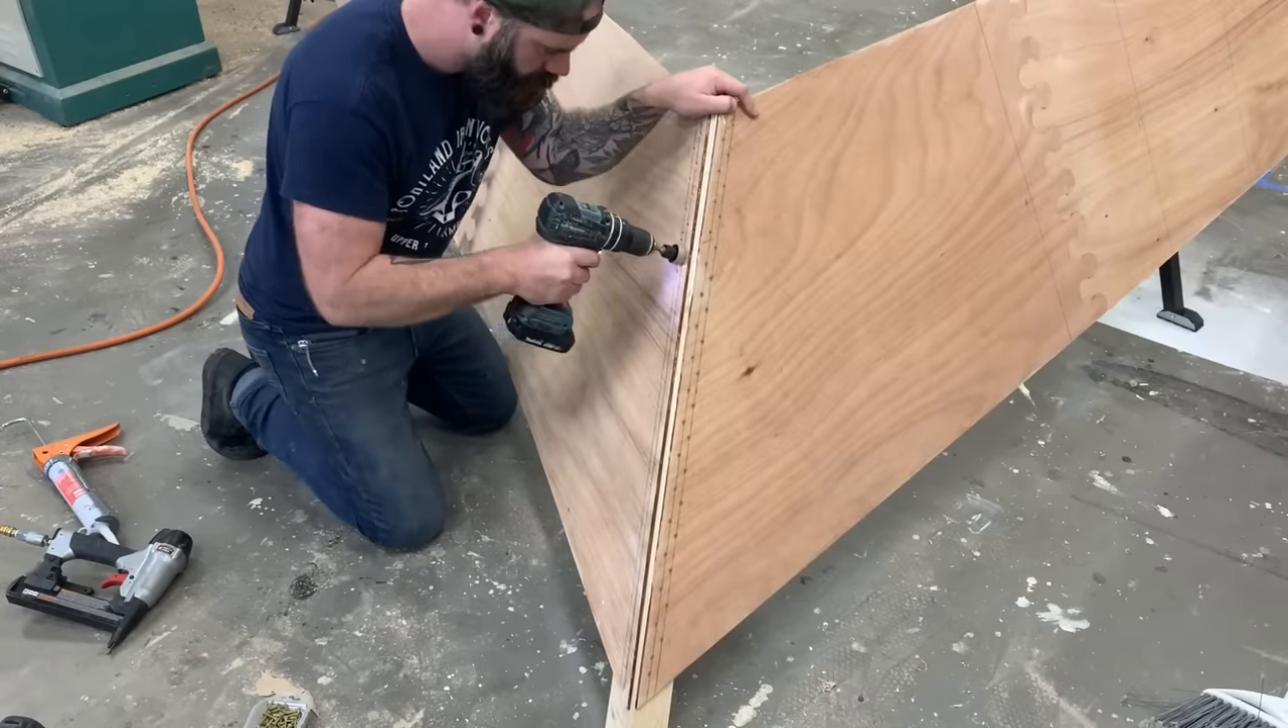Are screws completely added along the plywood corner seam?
No.